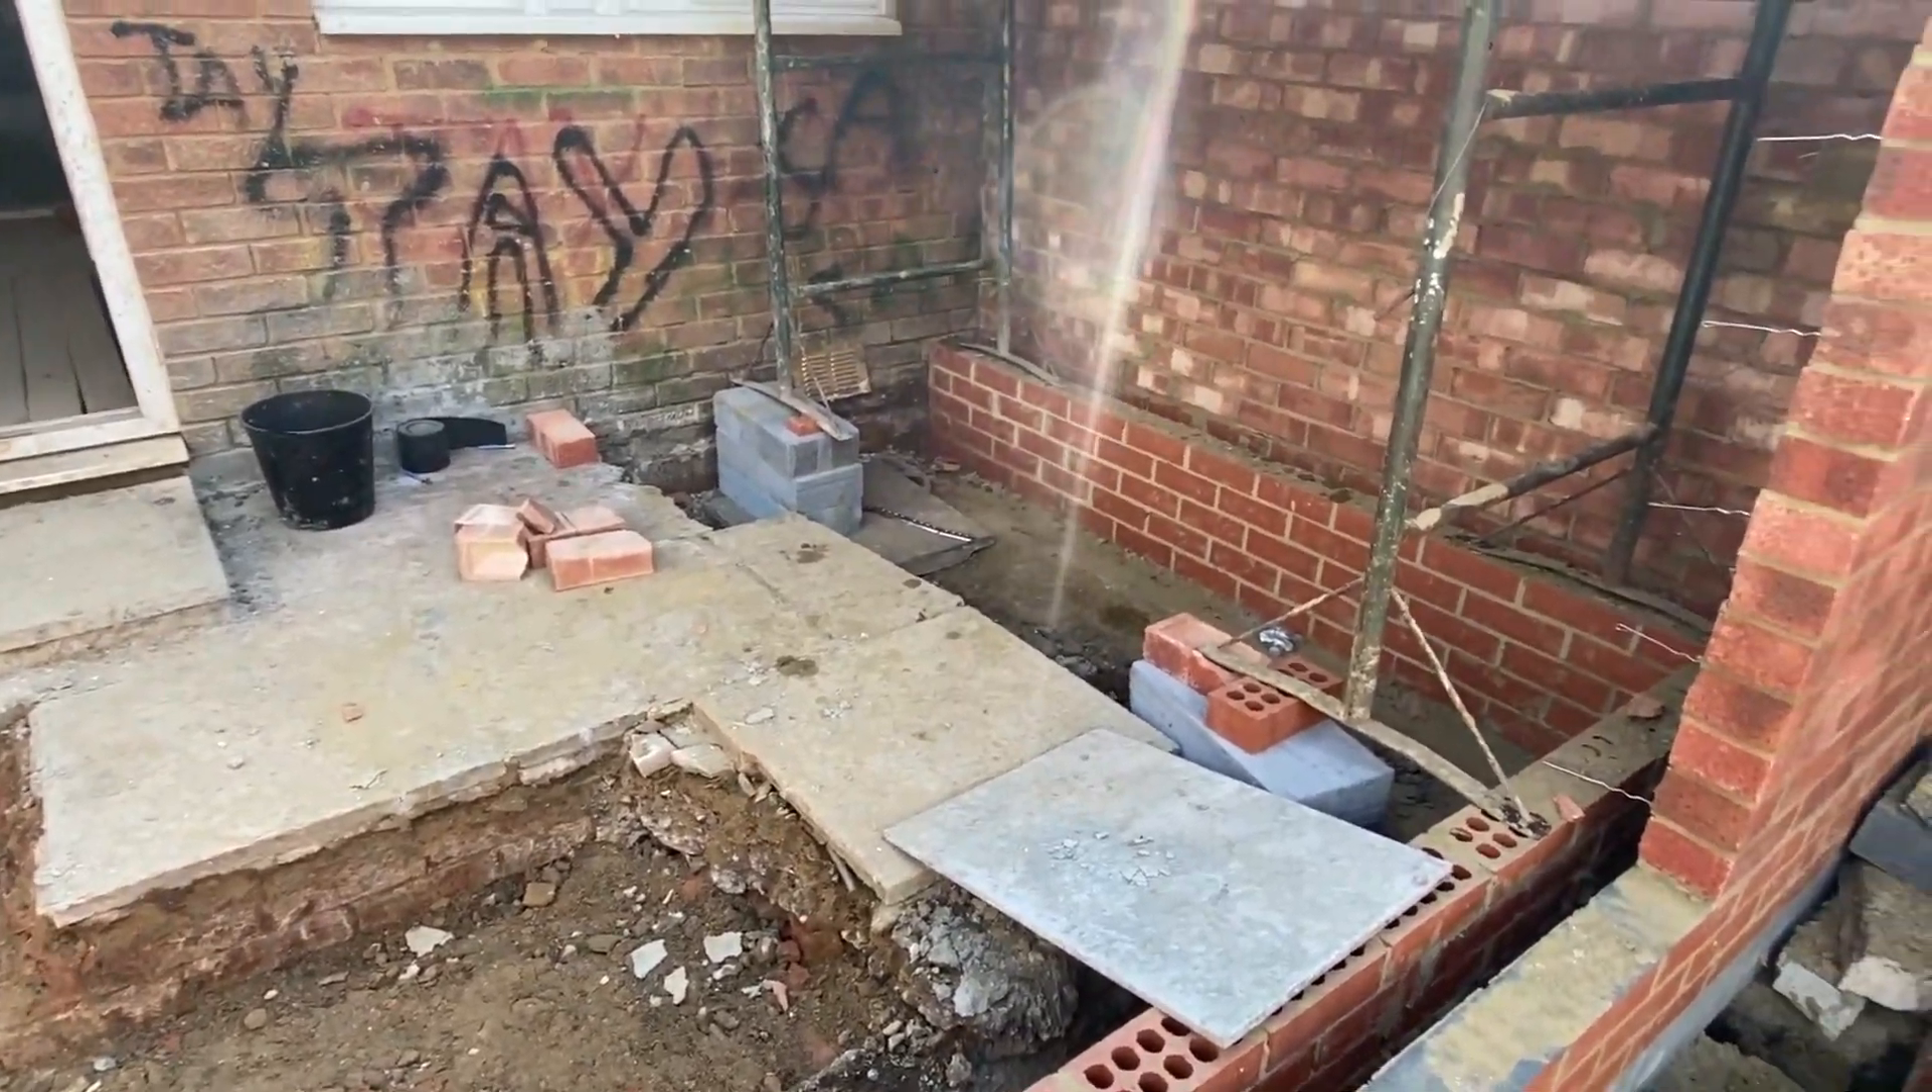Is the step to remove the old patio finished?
No.